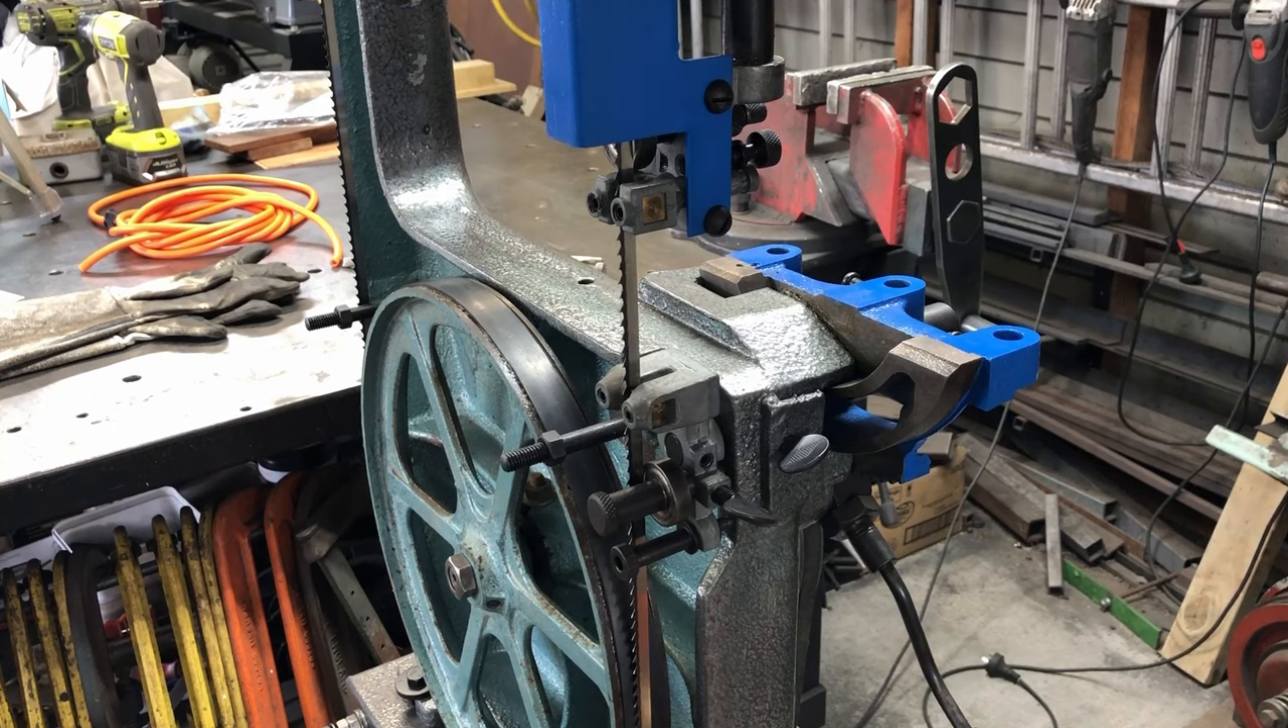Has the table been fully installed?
No.